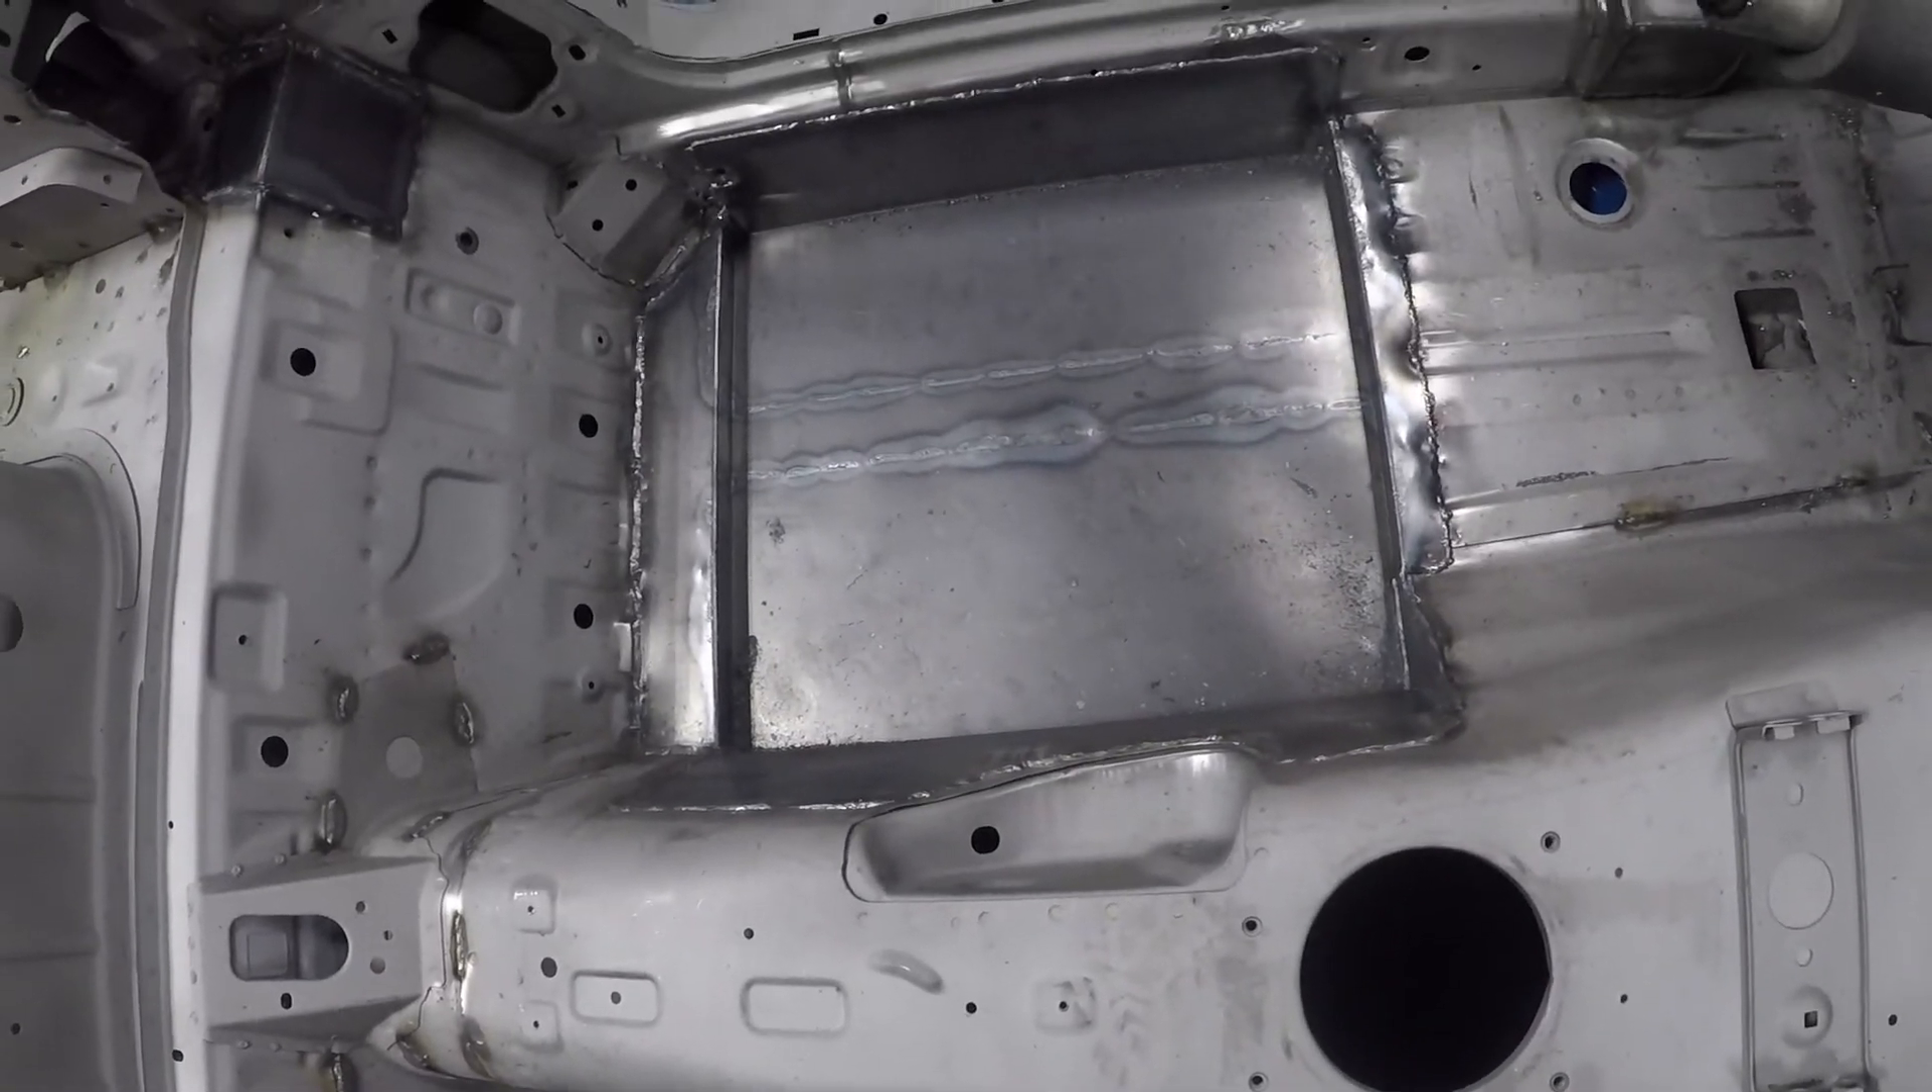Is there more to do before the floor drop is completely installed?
No.